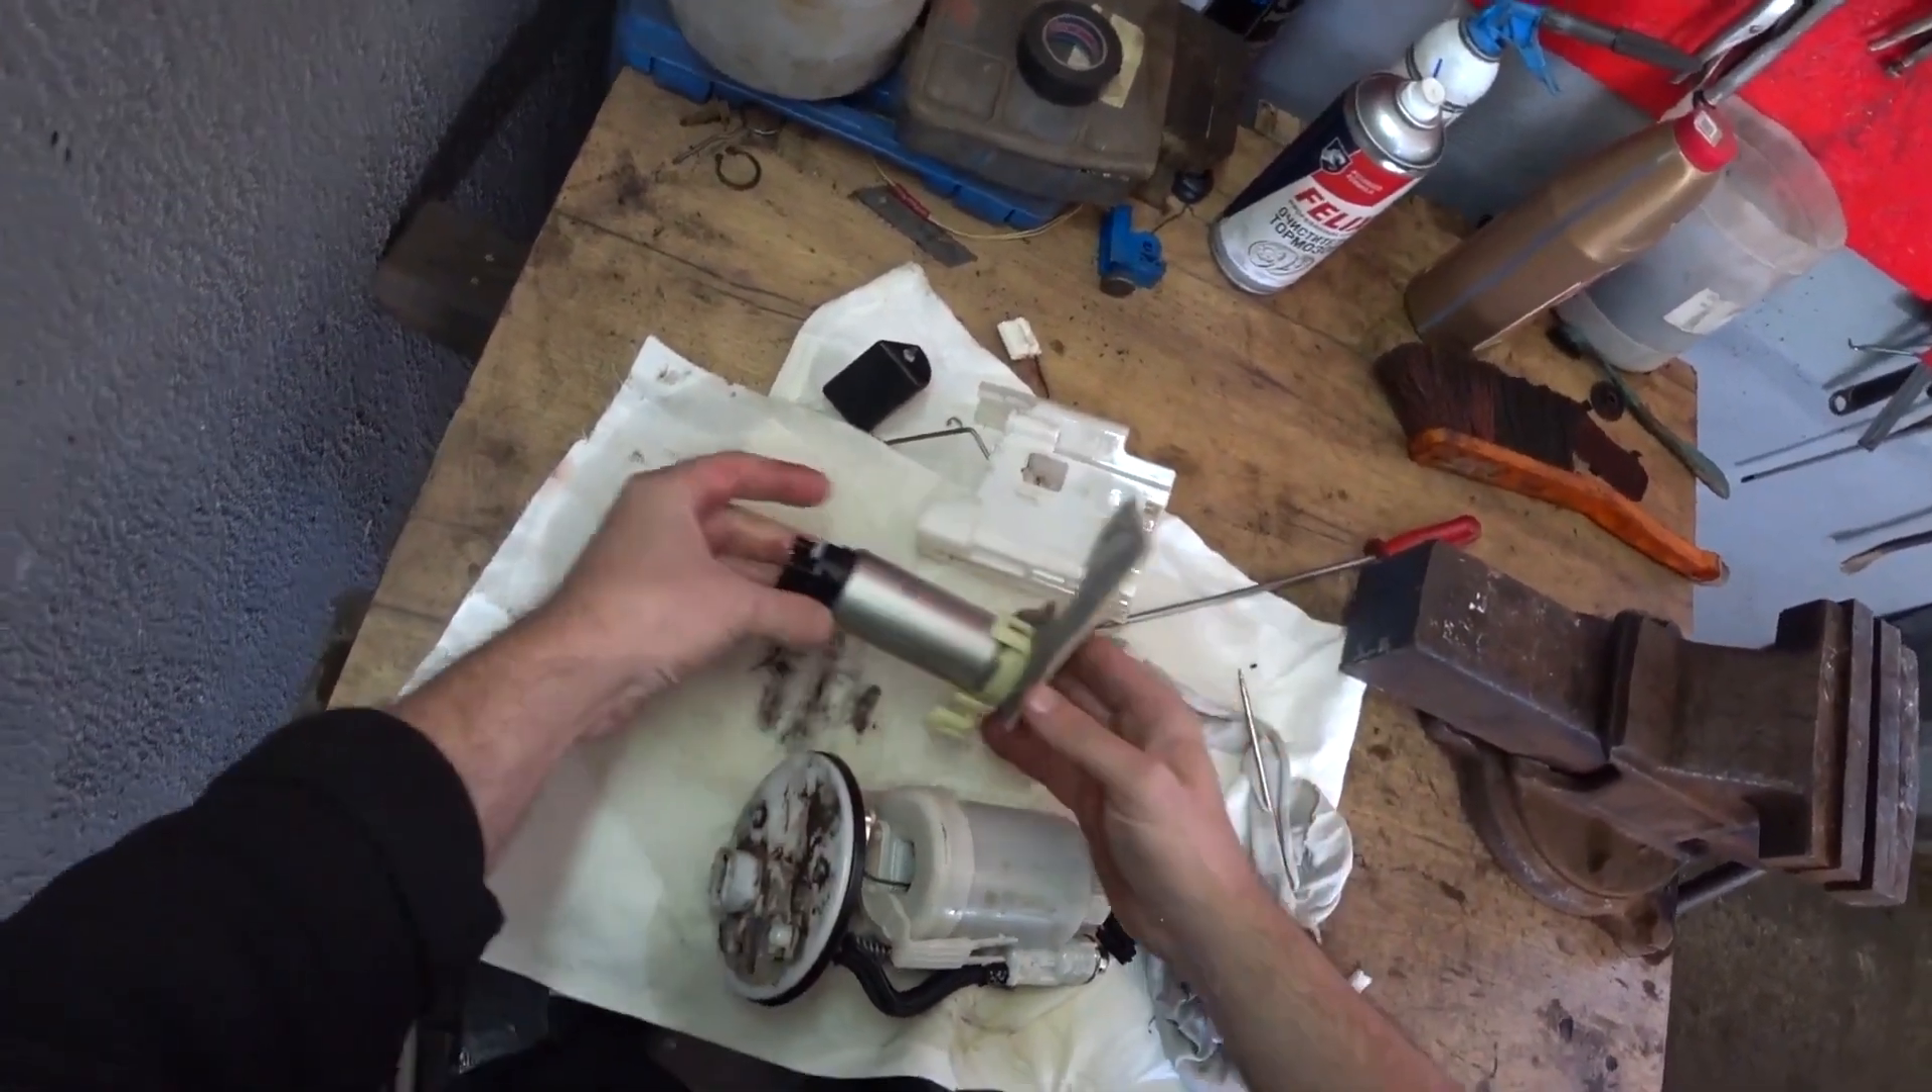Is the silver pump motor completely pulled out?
Yes.